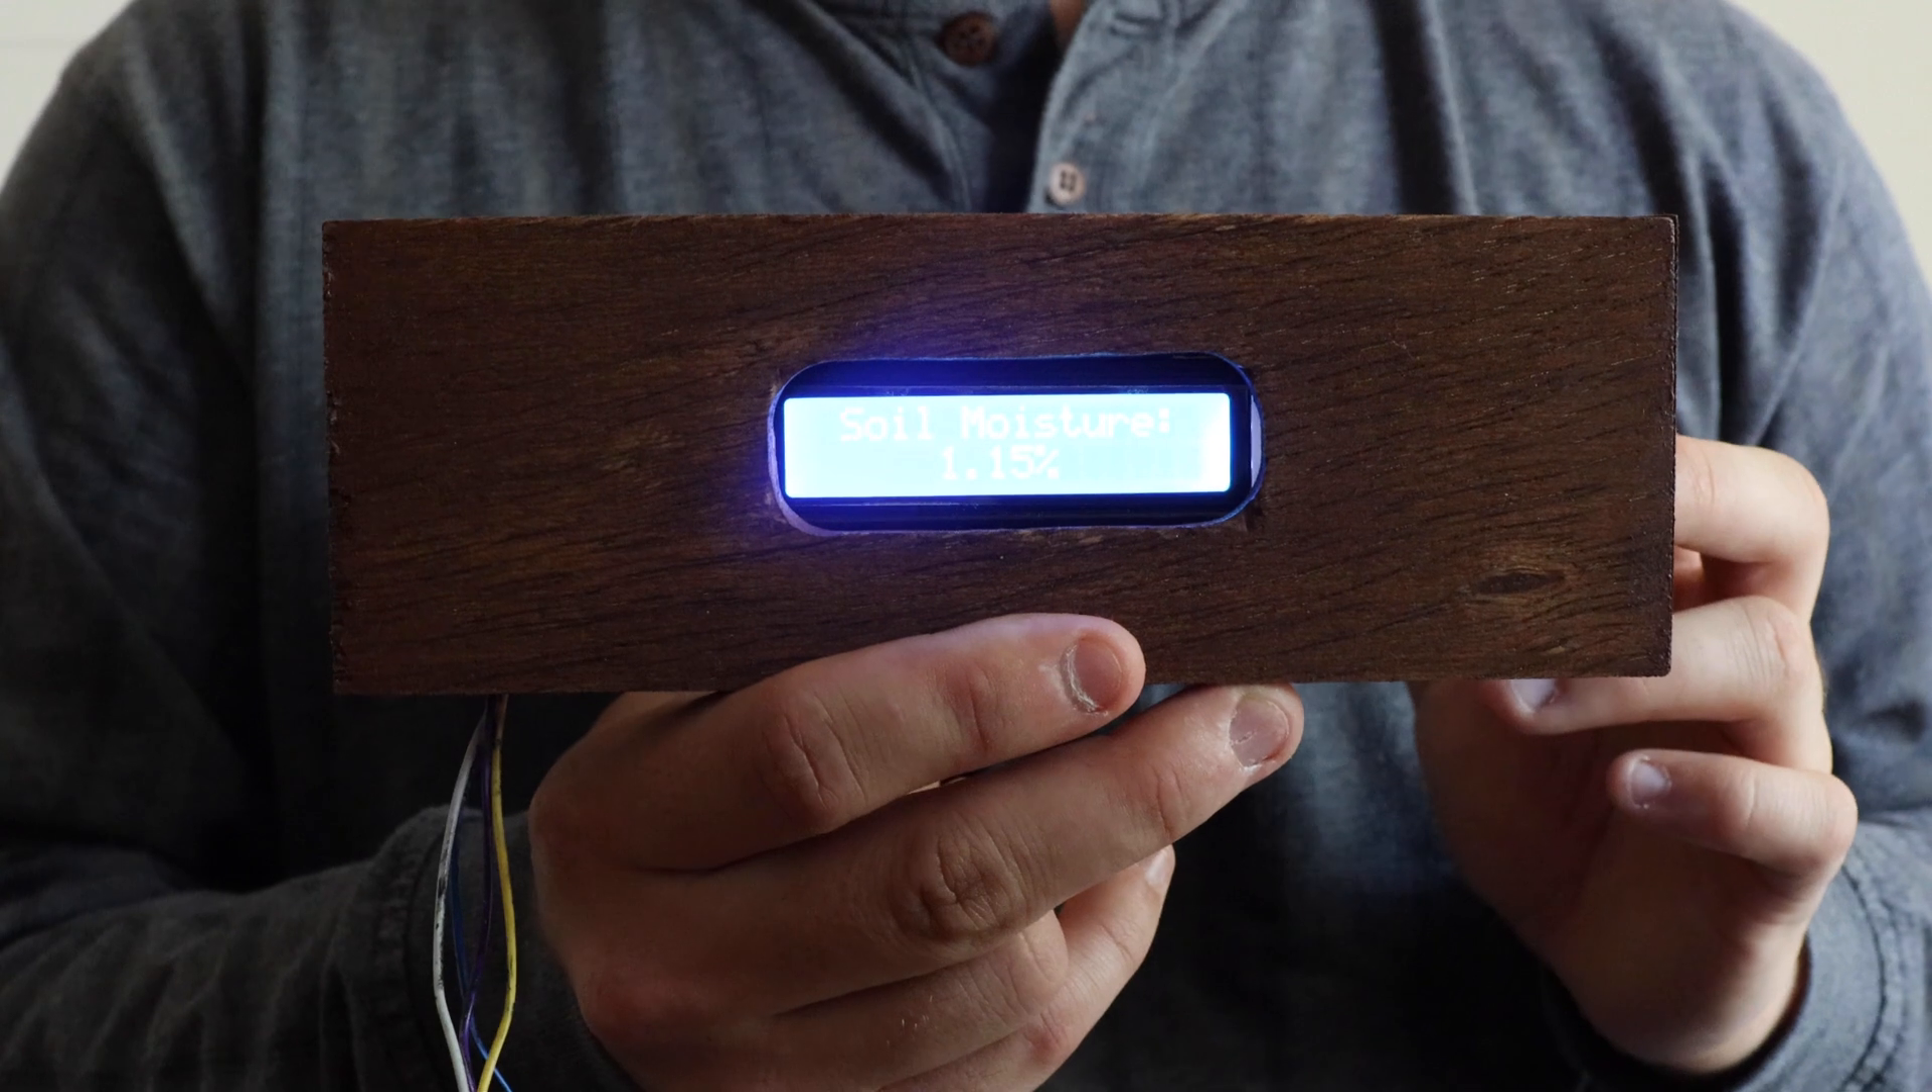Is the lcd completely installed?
Yes.